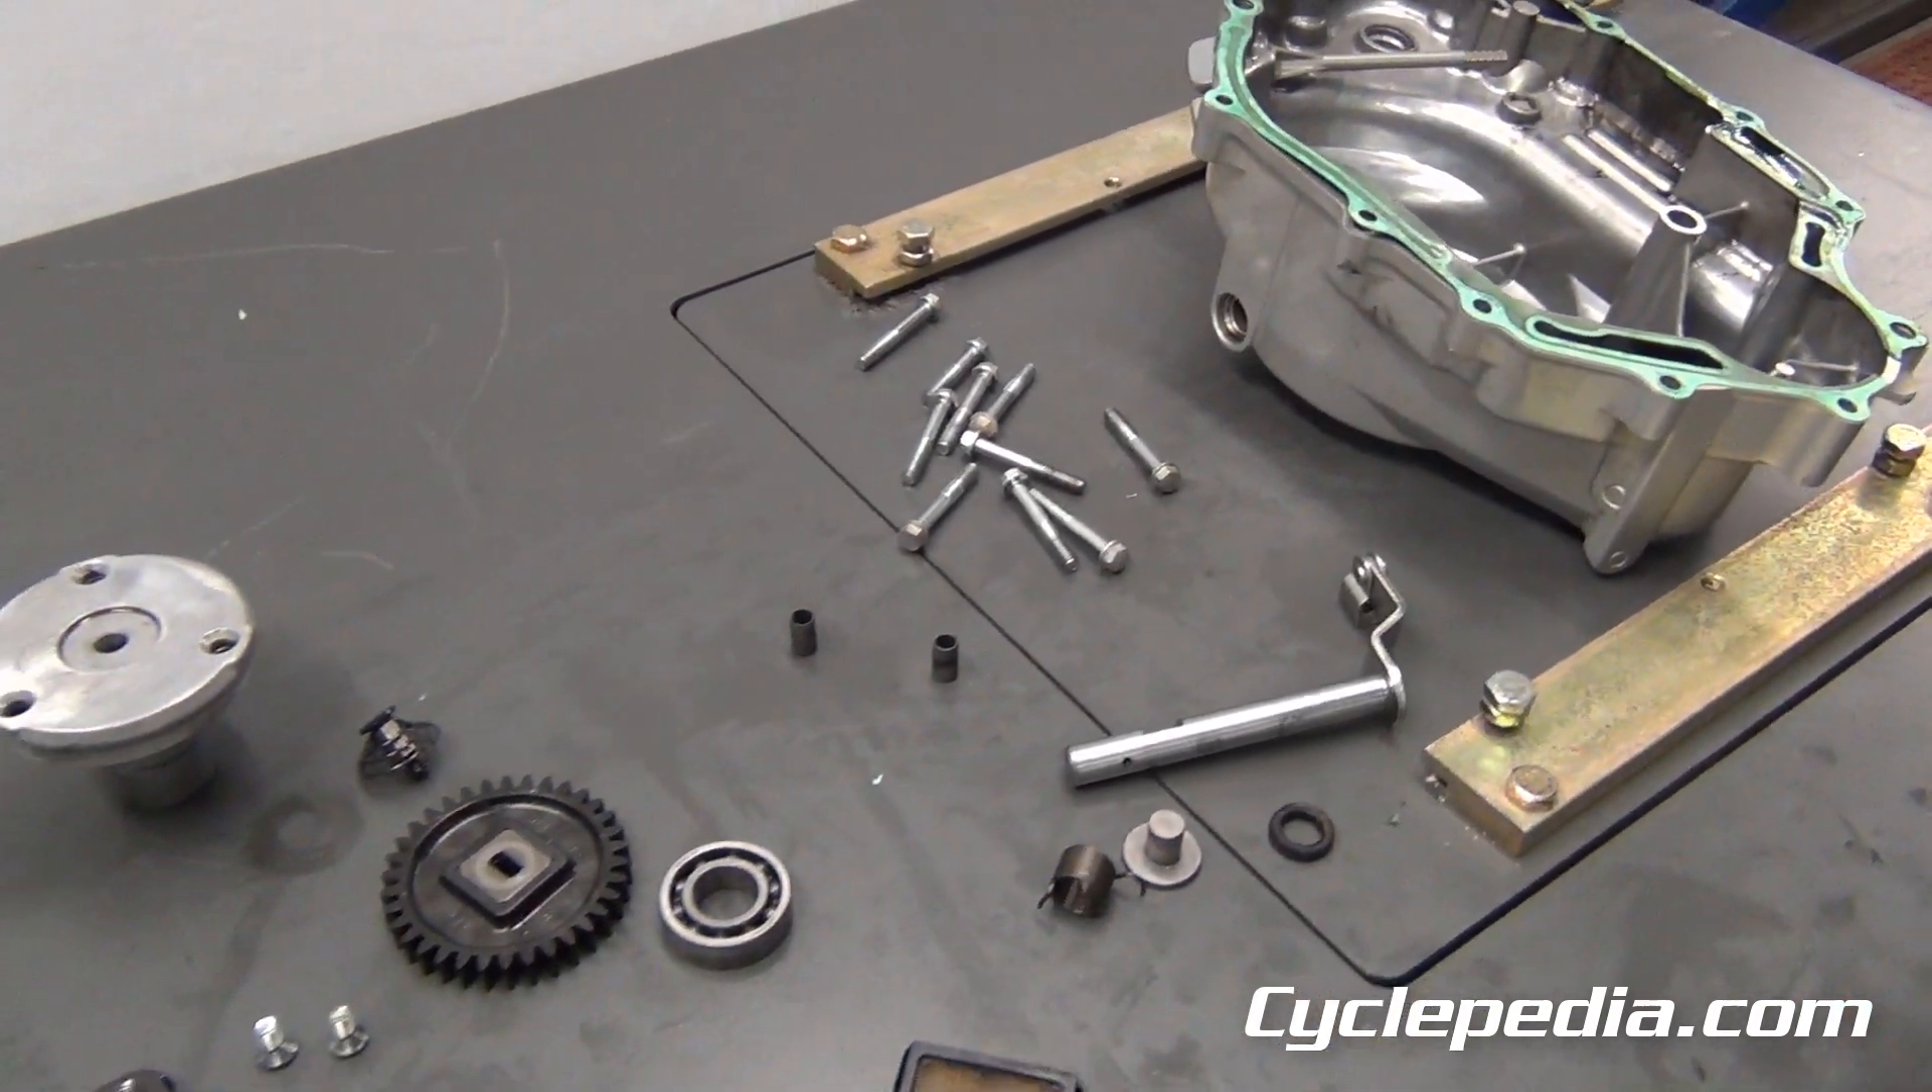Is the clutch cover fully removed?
Yes.